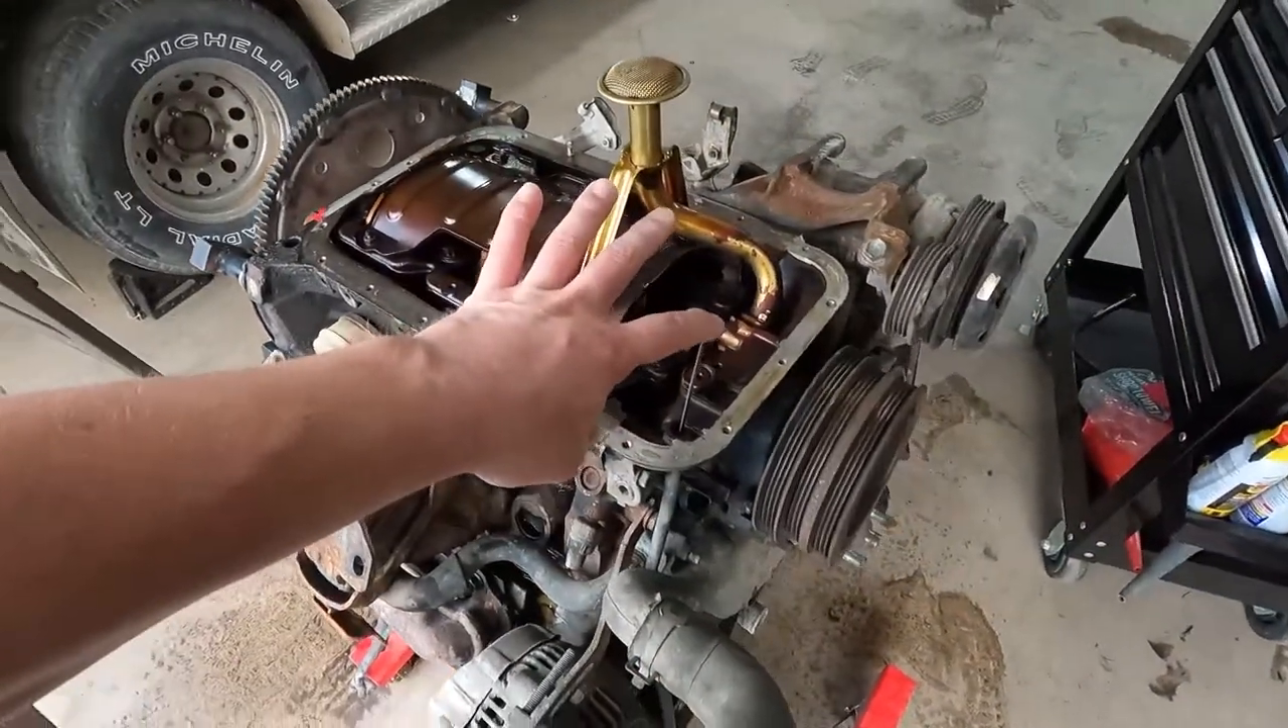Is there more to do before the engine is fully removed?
No.